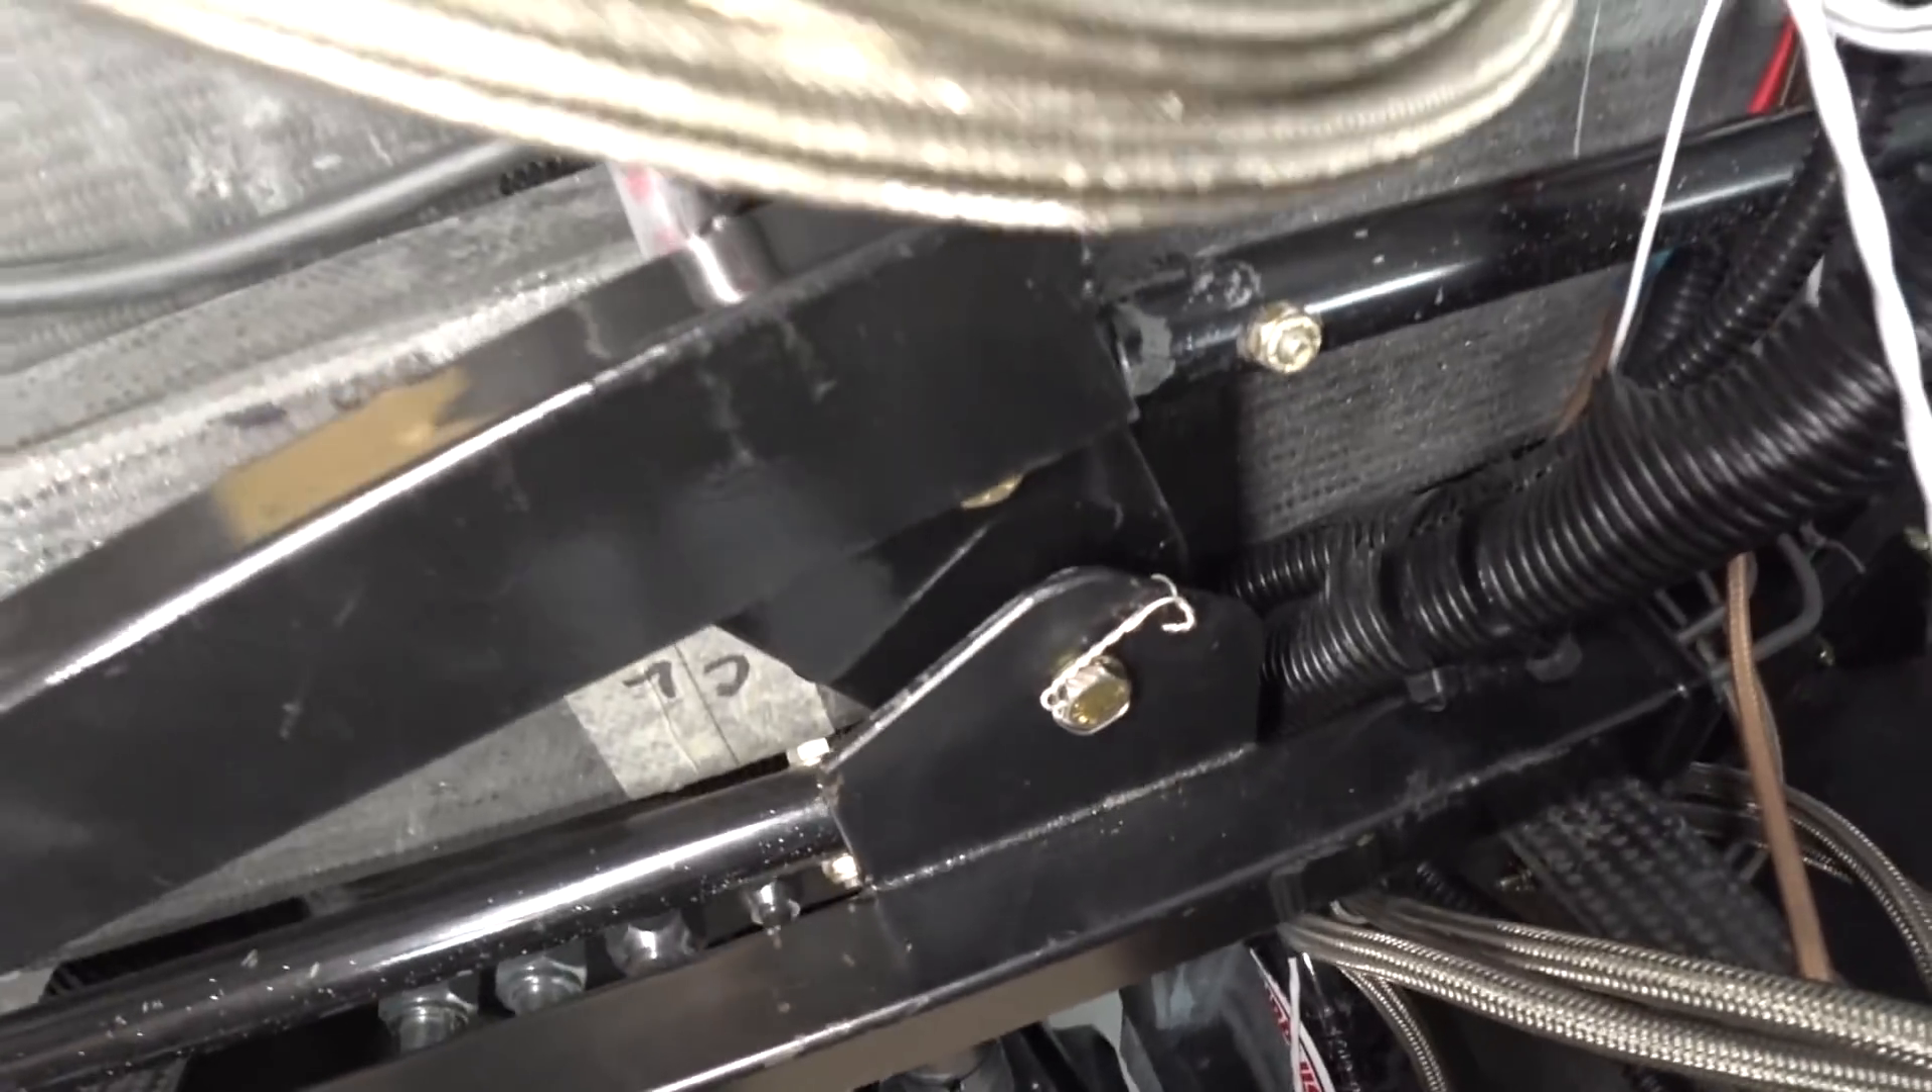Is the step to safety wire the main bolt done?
Yes.